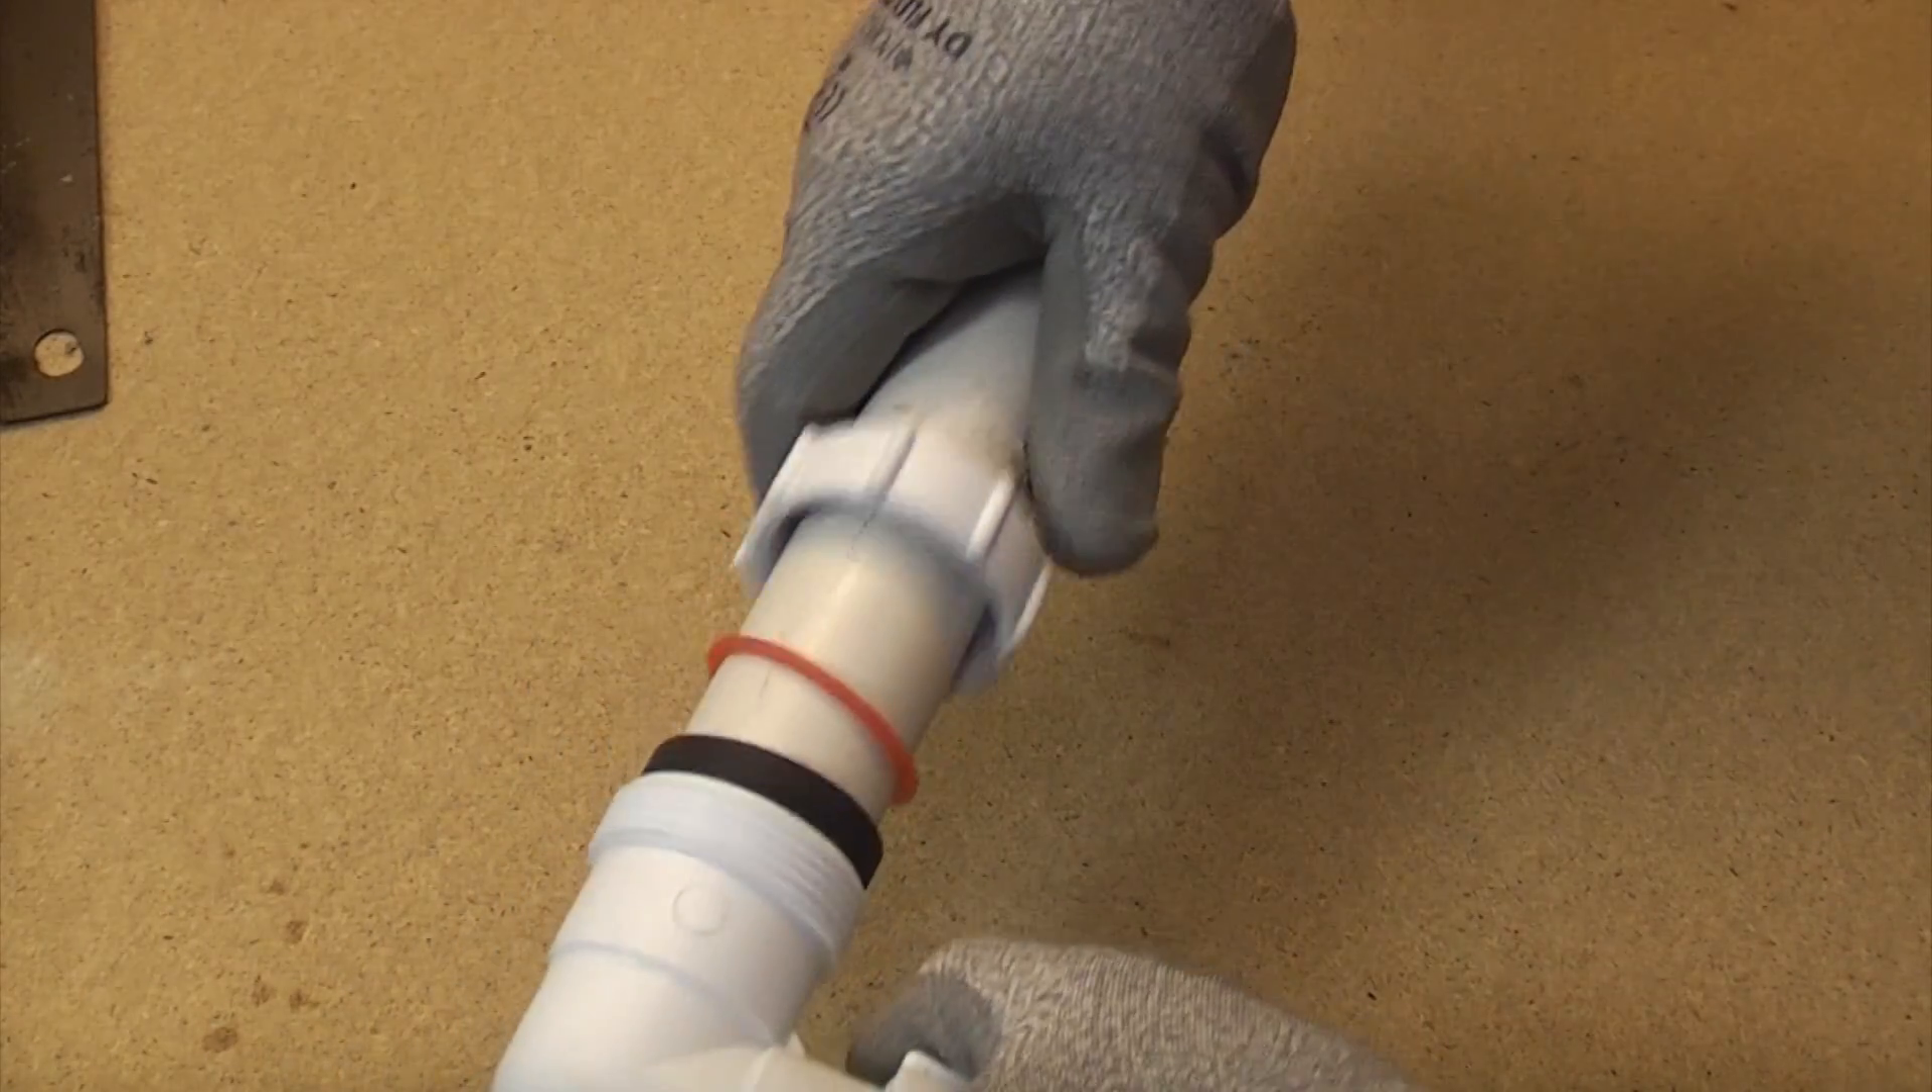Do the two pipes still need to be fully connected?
Yes.